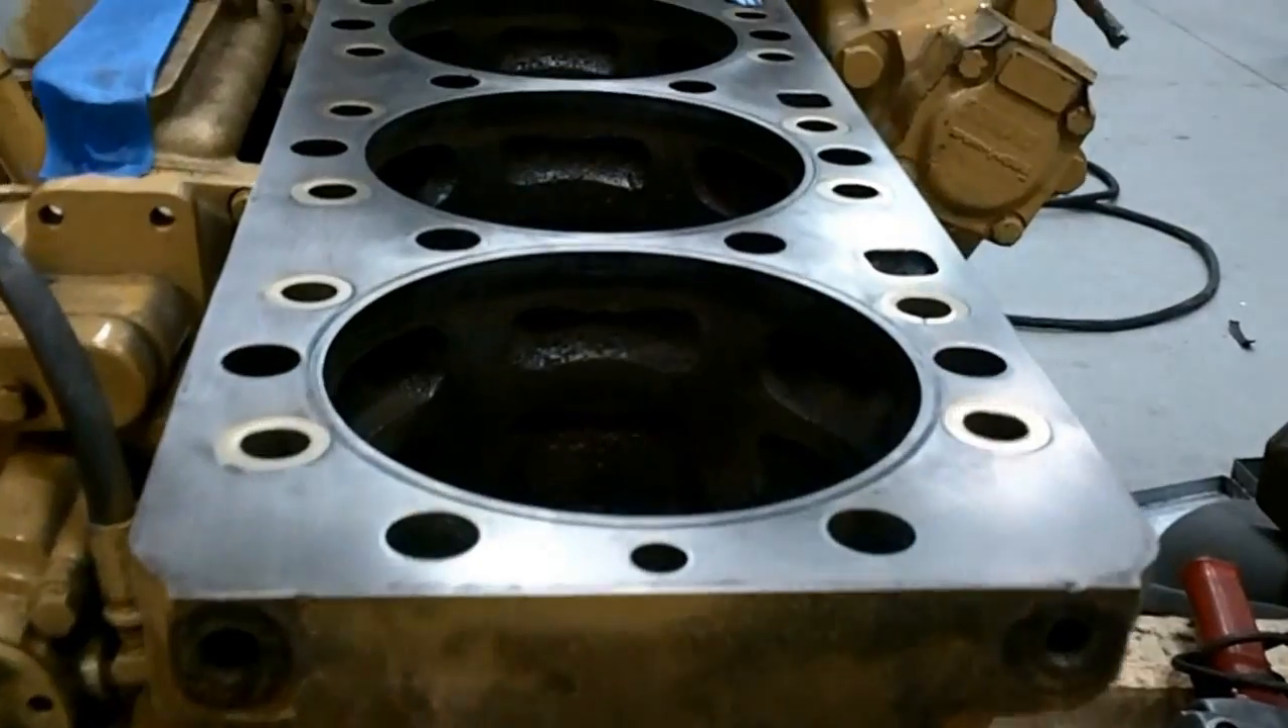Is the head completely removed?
Yes.